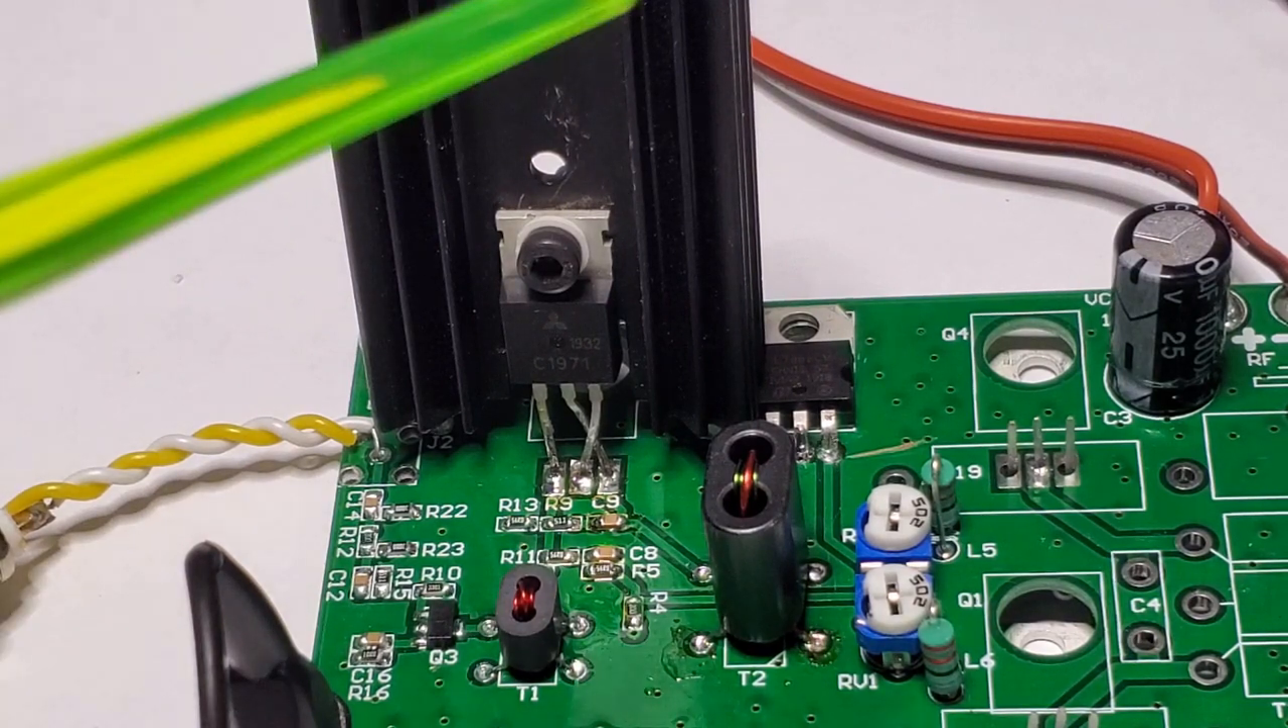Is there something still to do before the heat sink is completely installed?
No.